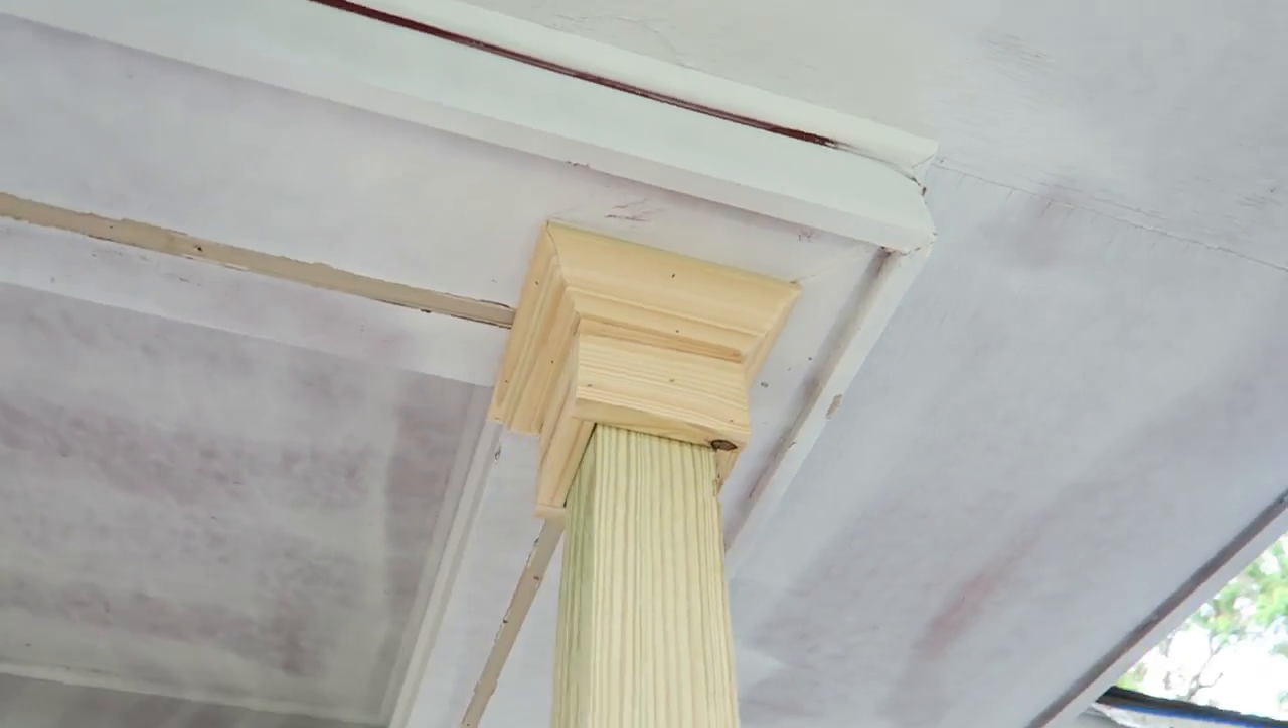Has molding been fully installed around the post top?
Yes.